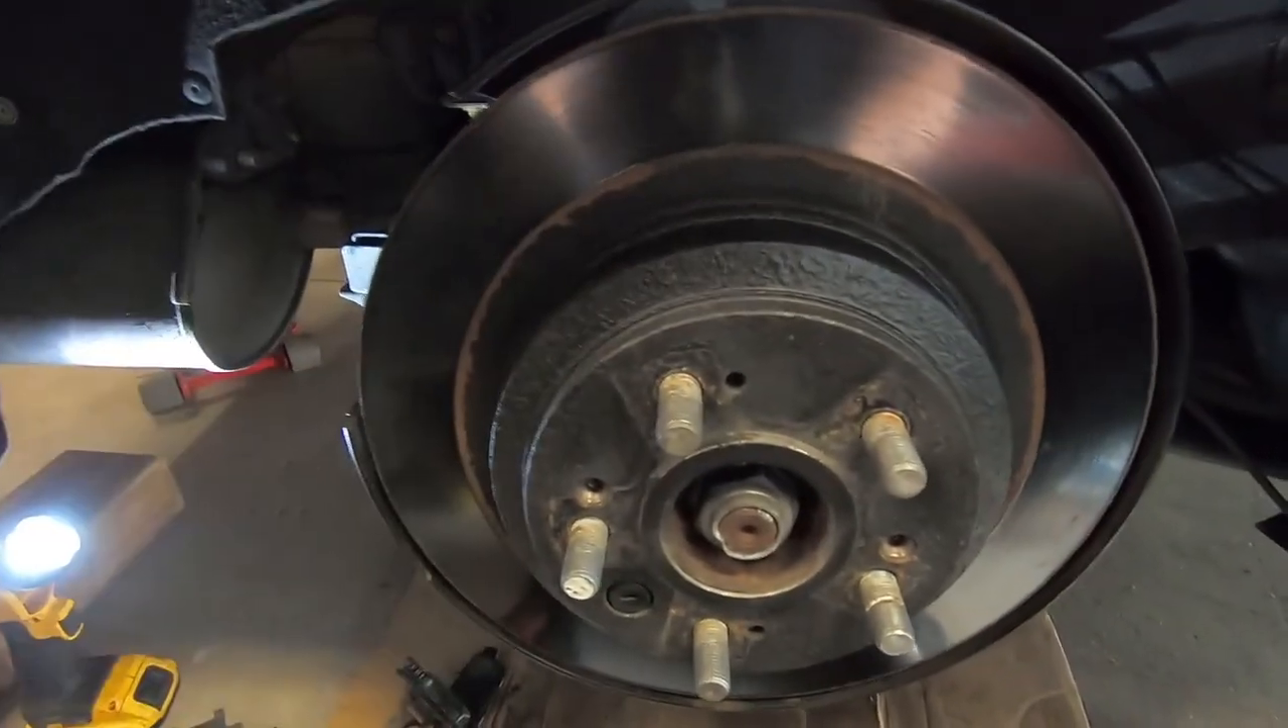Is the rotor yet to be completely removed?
Yes.